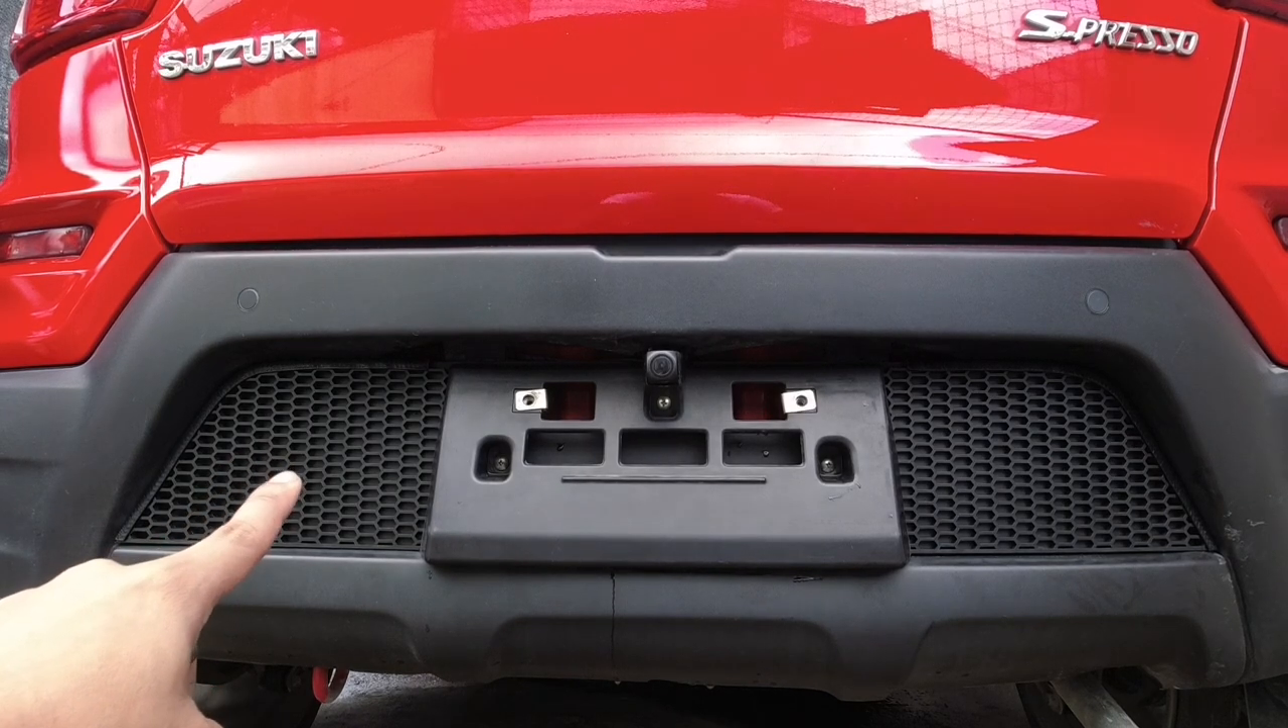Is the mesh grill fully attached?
Yes.